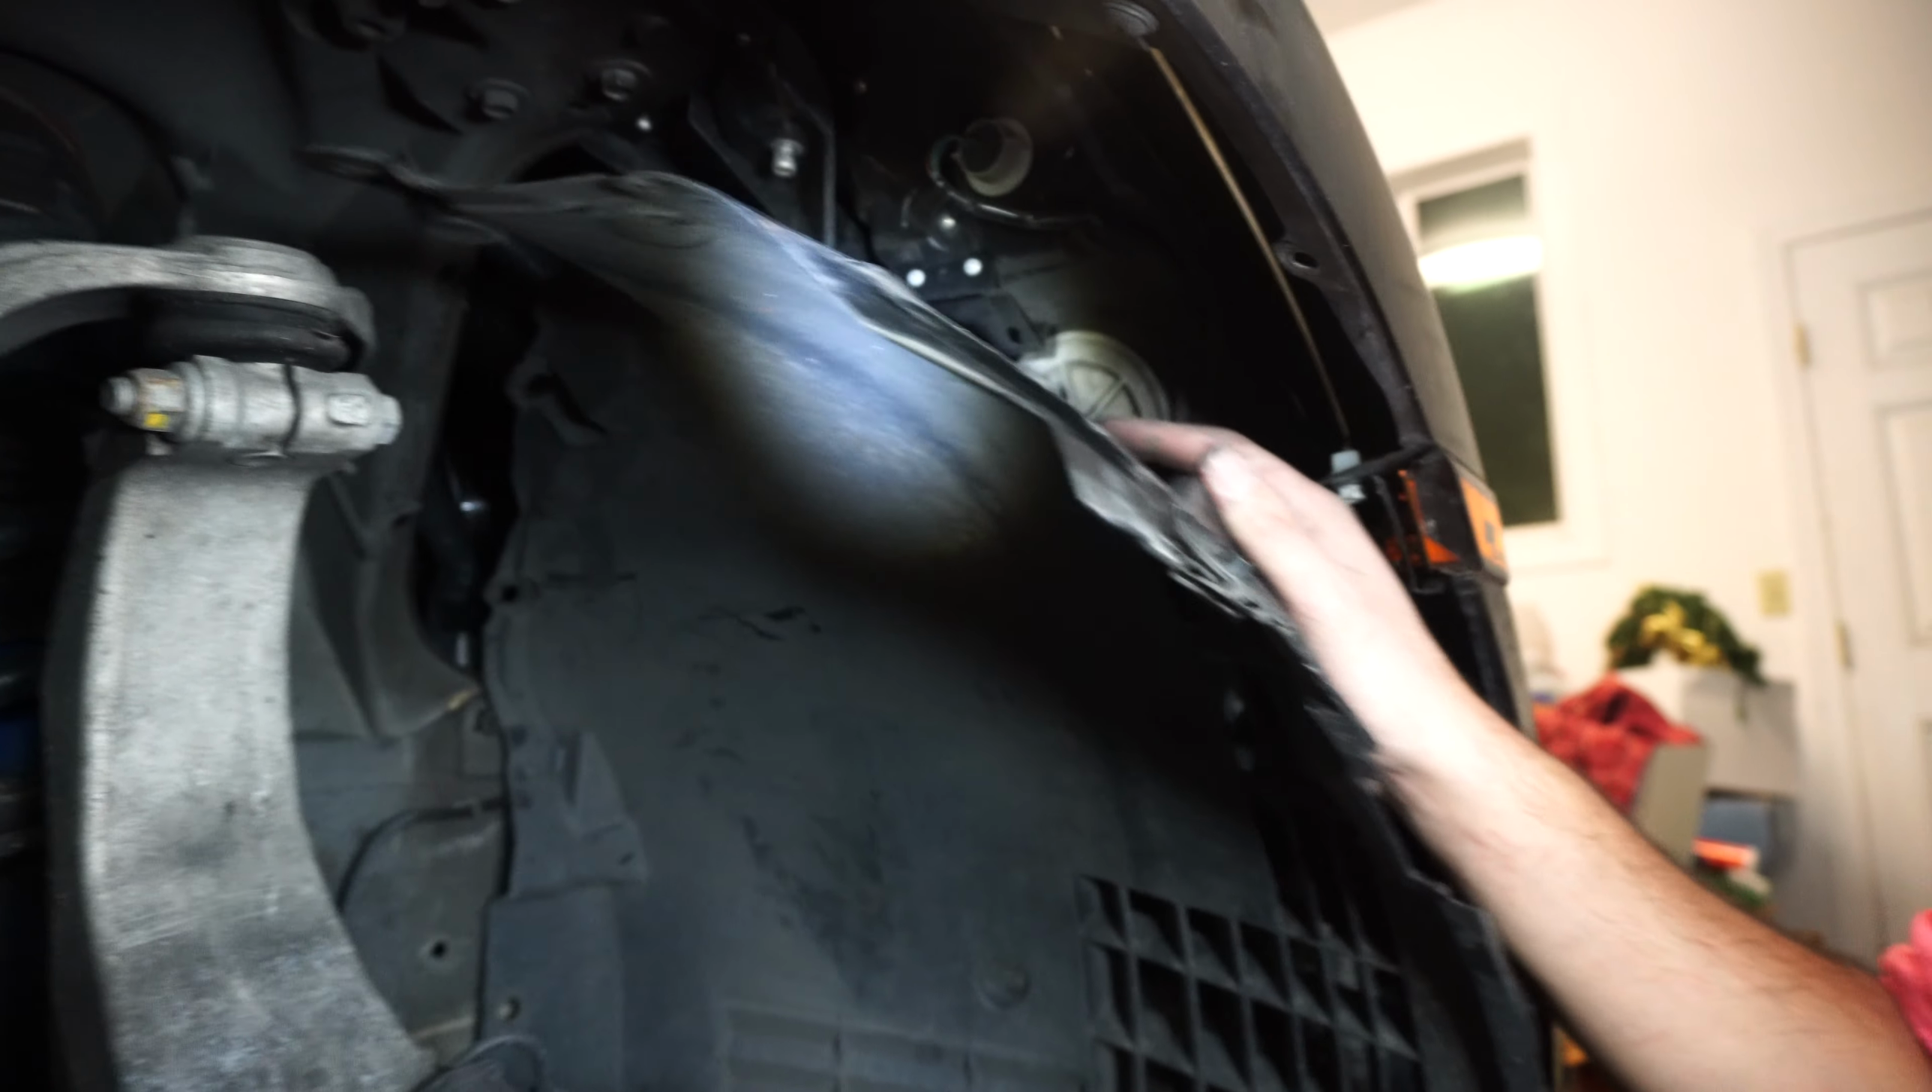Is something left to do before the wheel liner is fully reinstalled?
Yes.